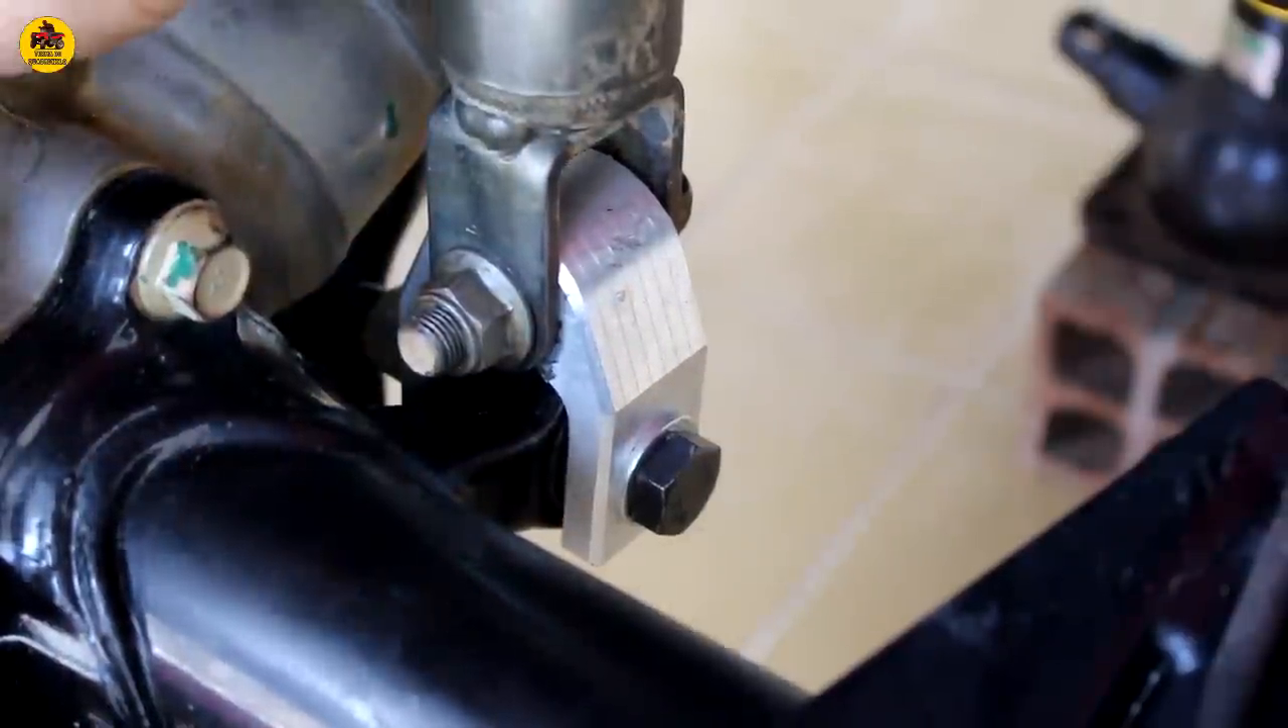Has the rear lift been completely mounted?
Yes.